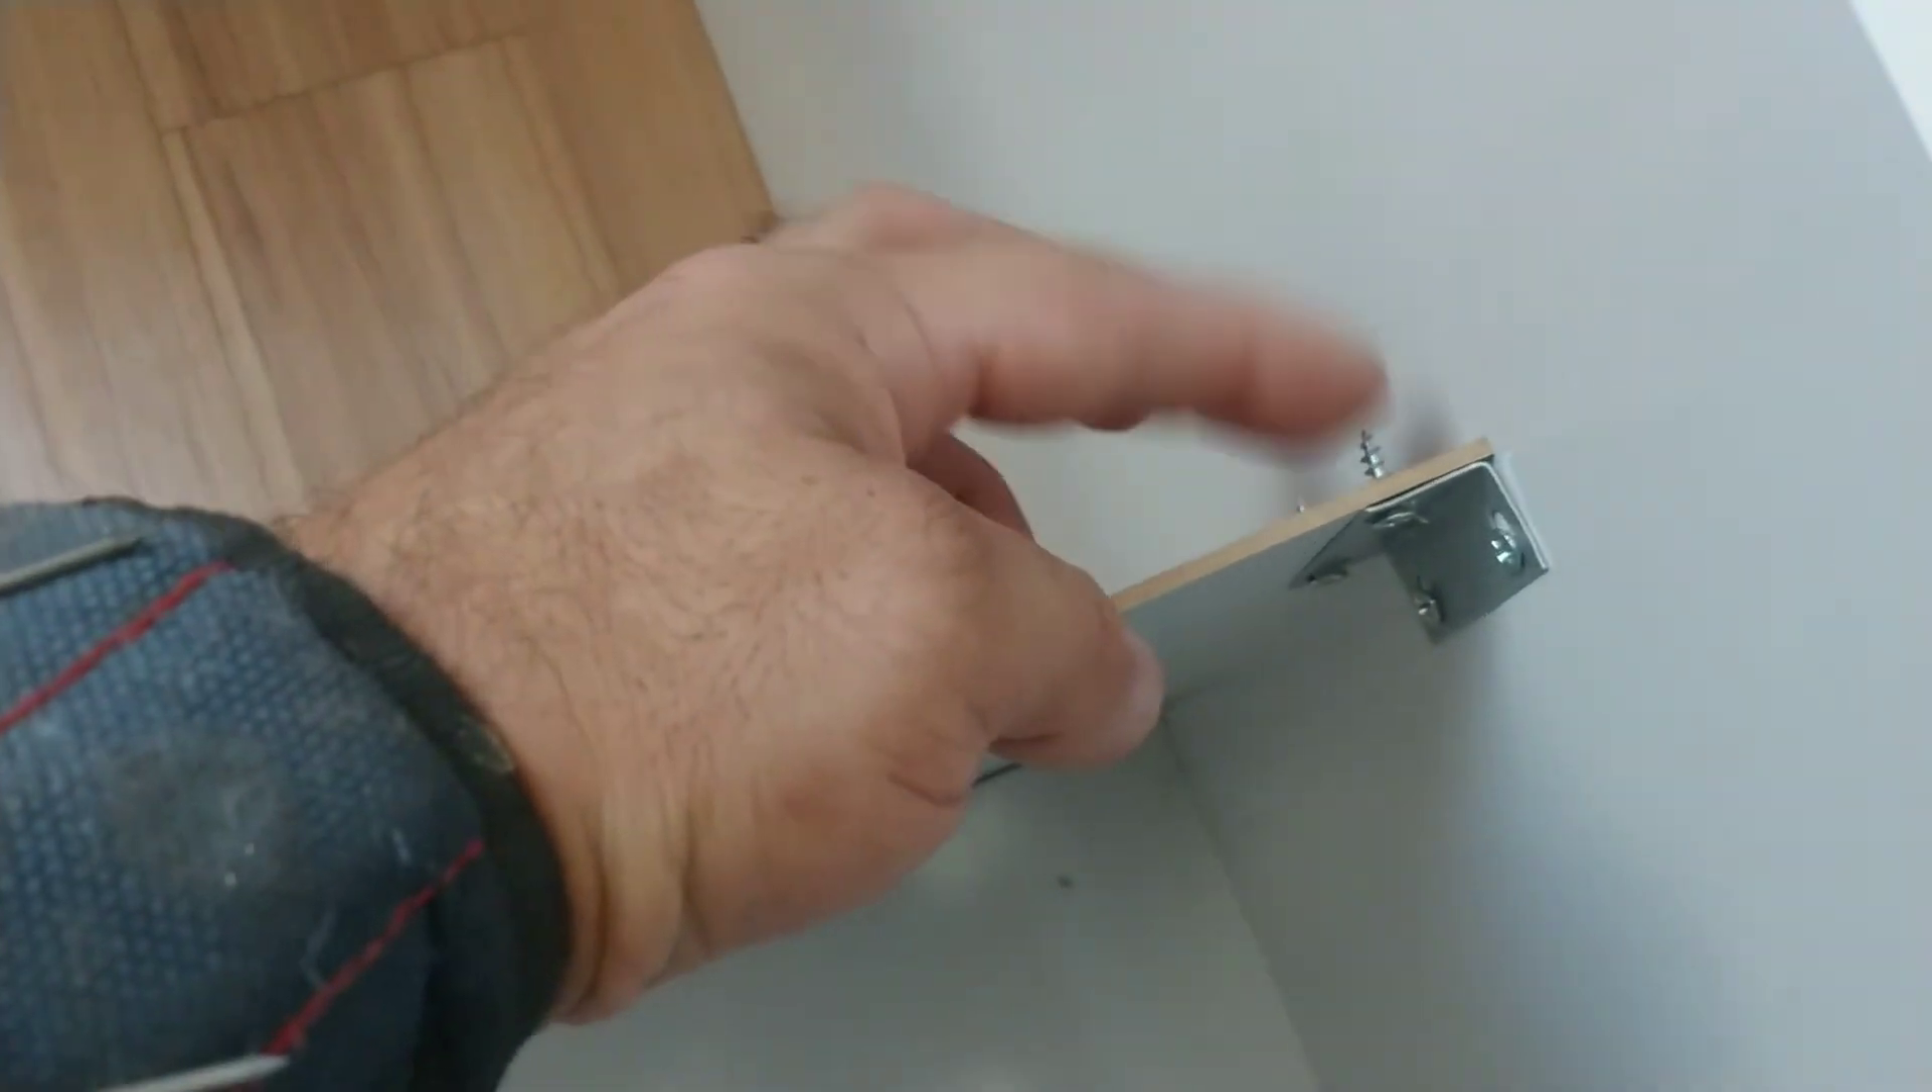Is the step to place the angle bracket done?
Yes.